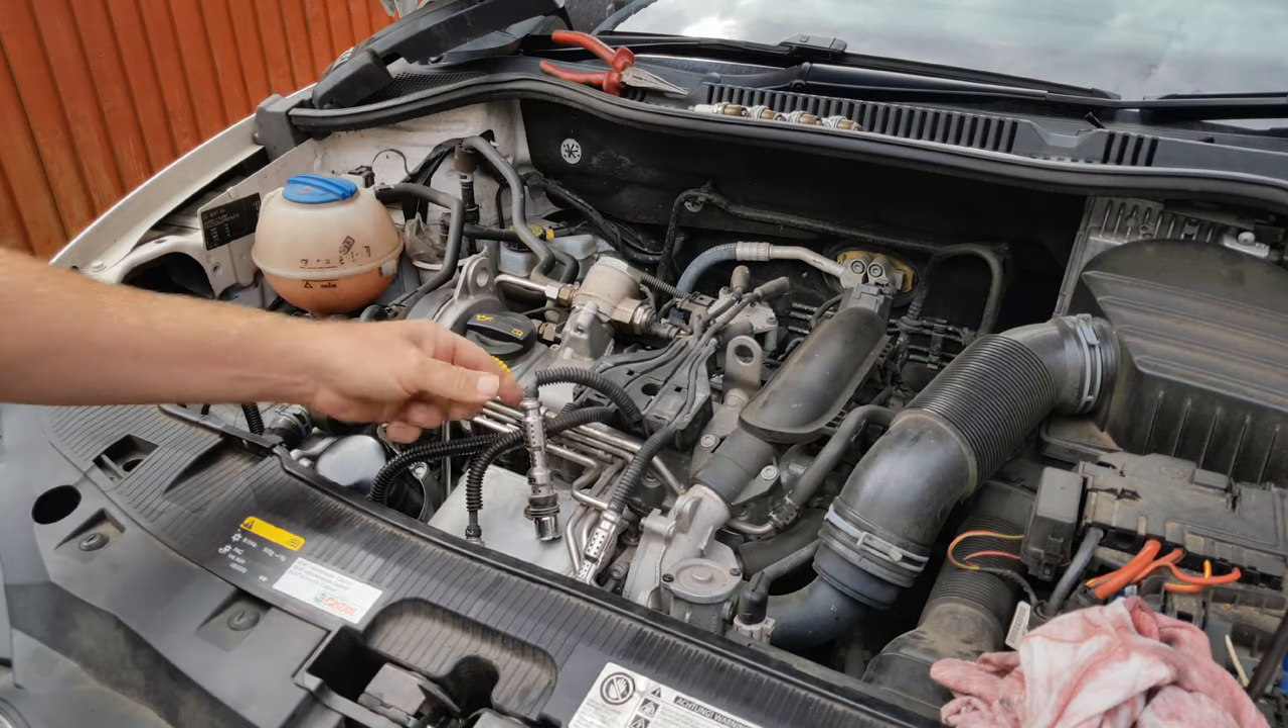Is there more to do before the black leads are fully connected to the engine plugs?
Yes.